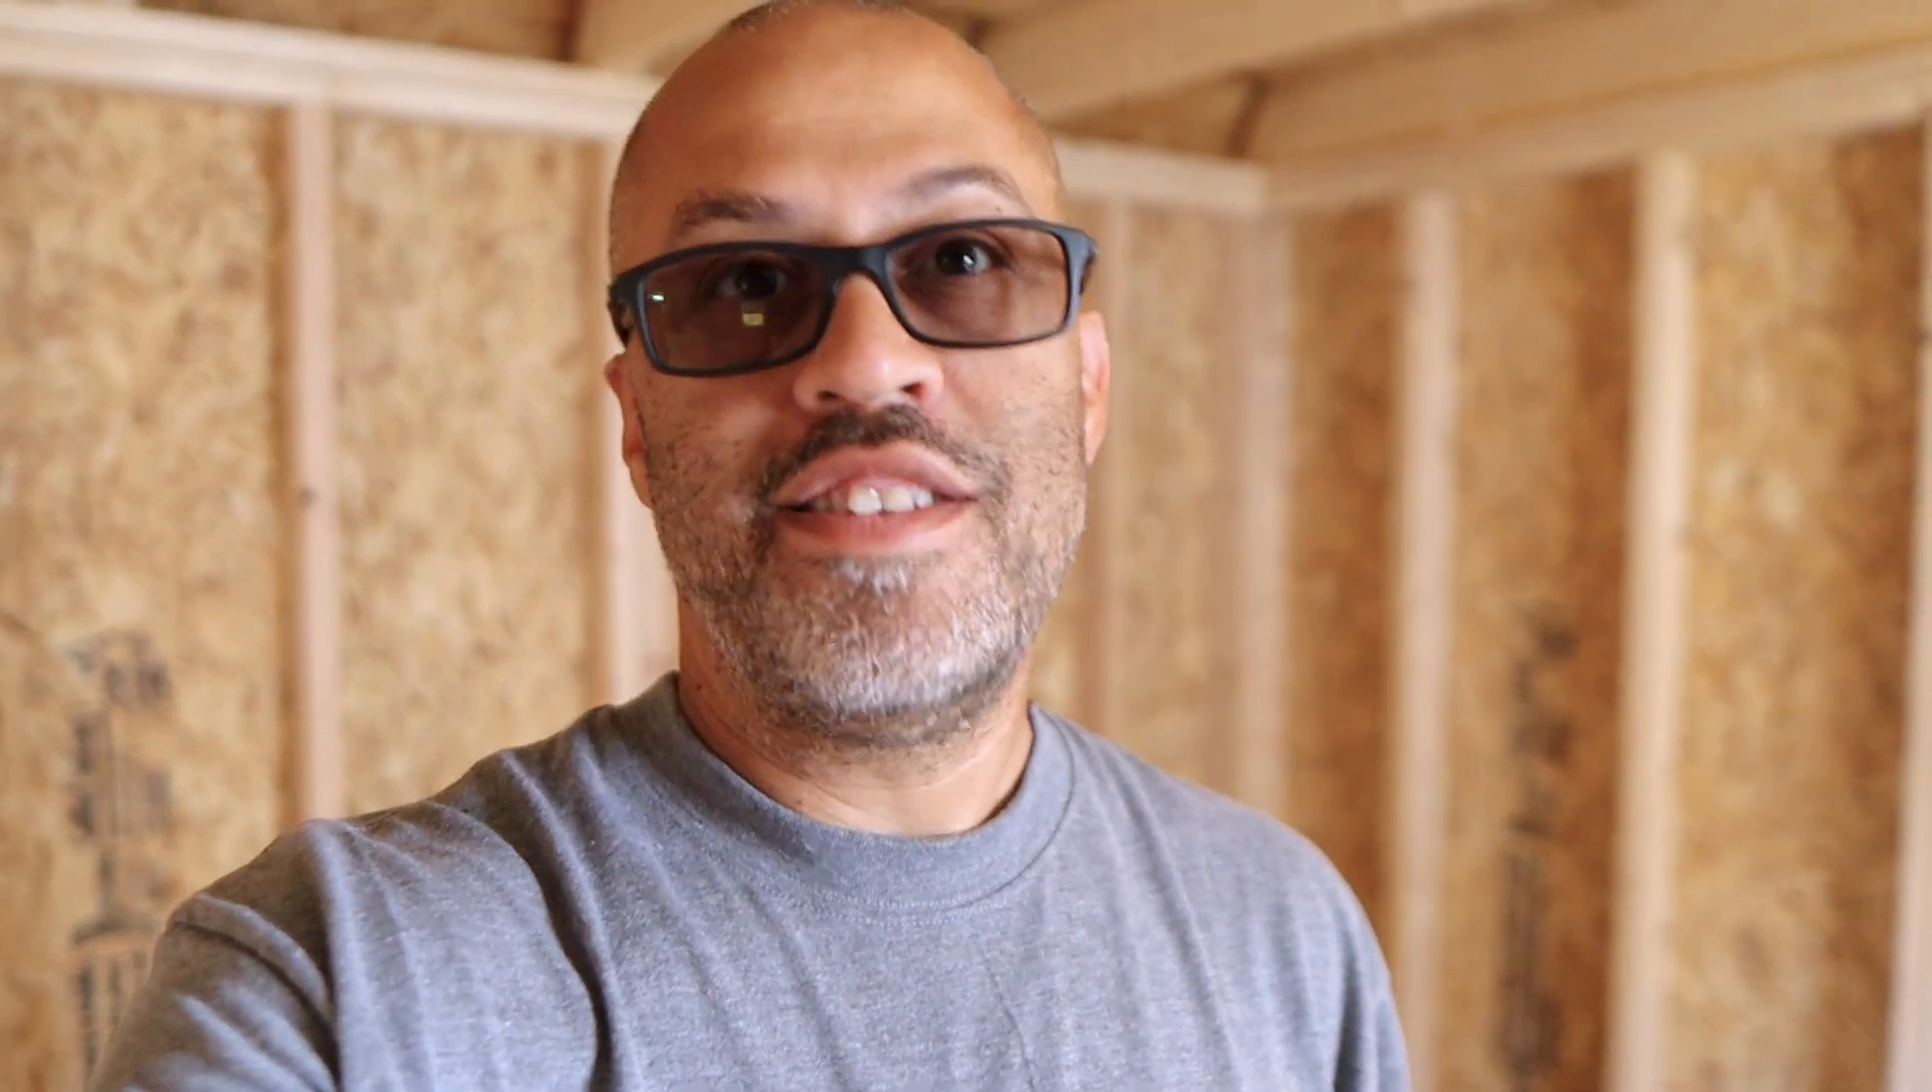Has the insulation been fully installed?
No.